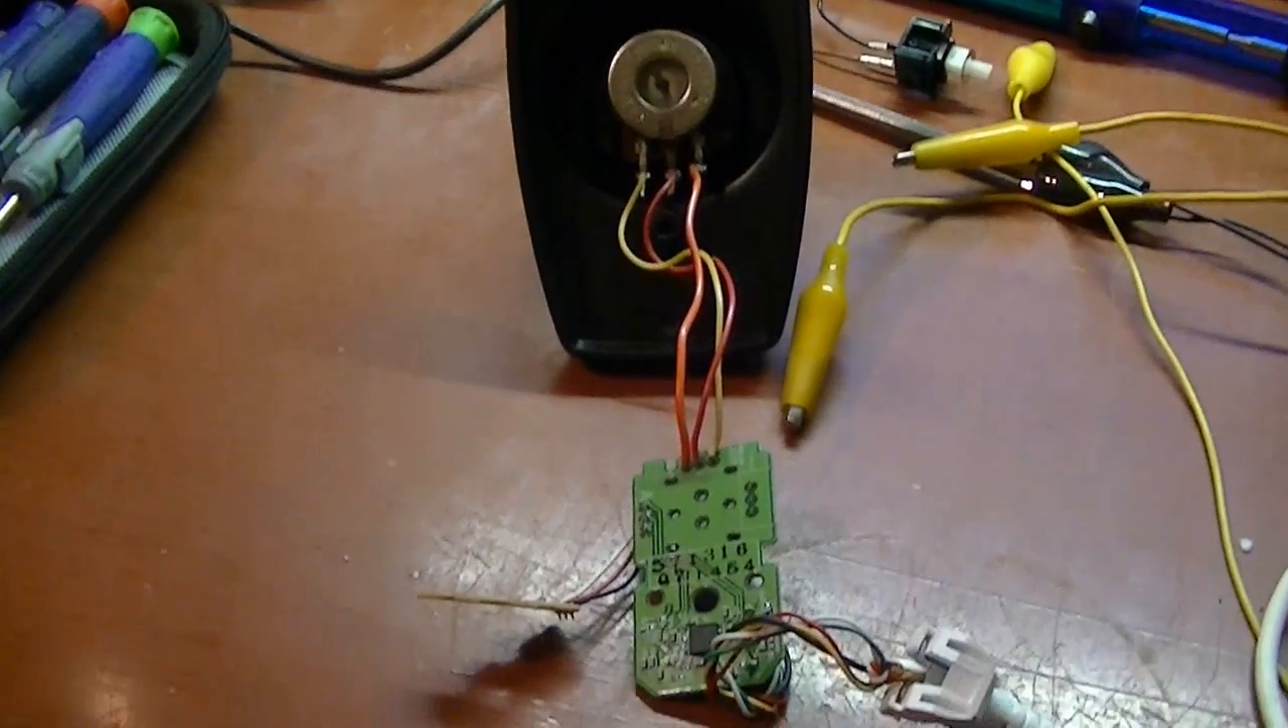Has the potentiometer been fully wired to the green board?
Yes.